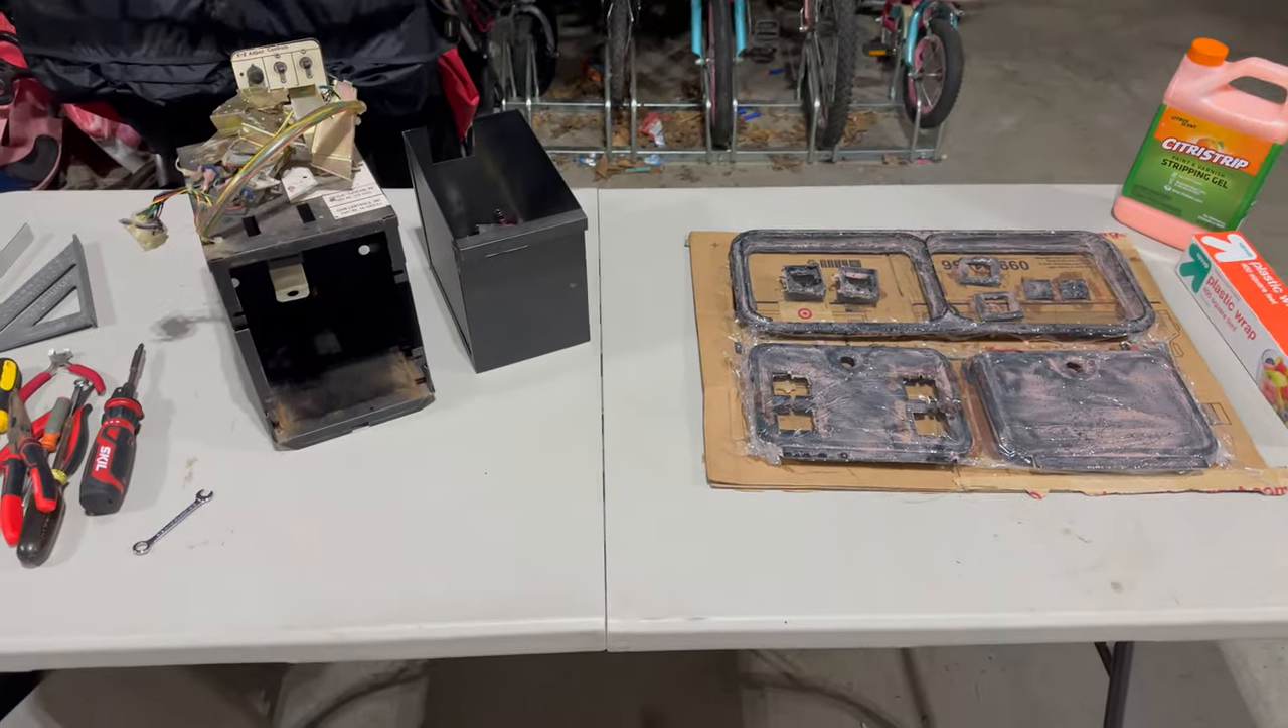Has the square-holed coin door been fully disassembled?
Yes.